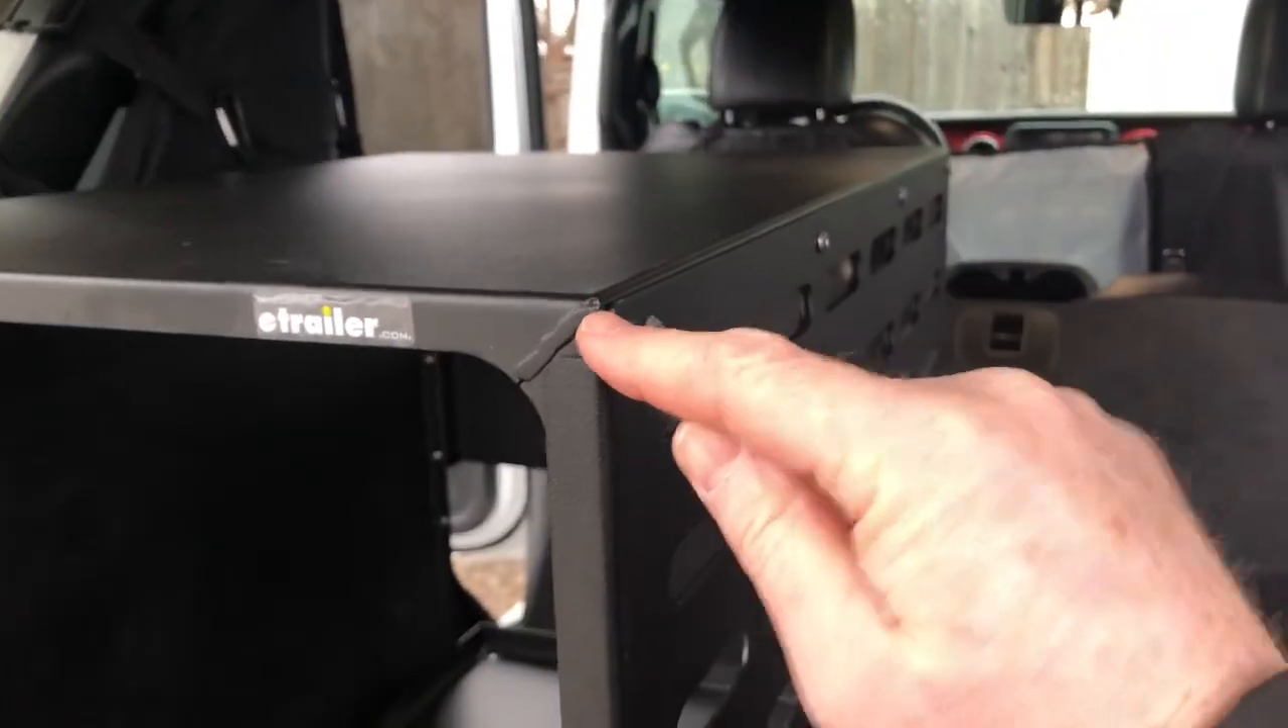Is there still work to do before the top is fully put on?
No.